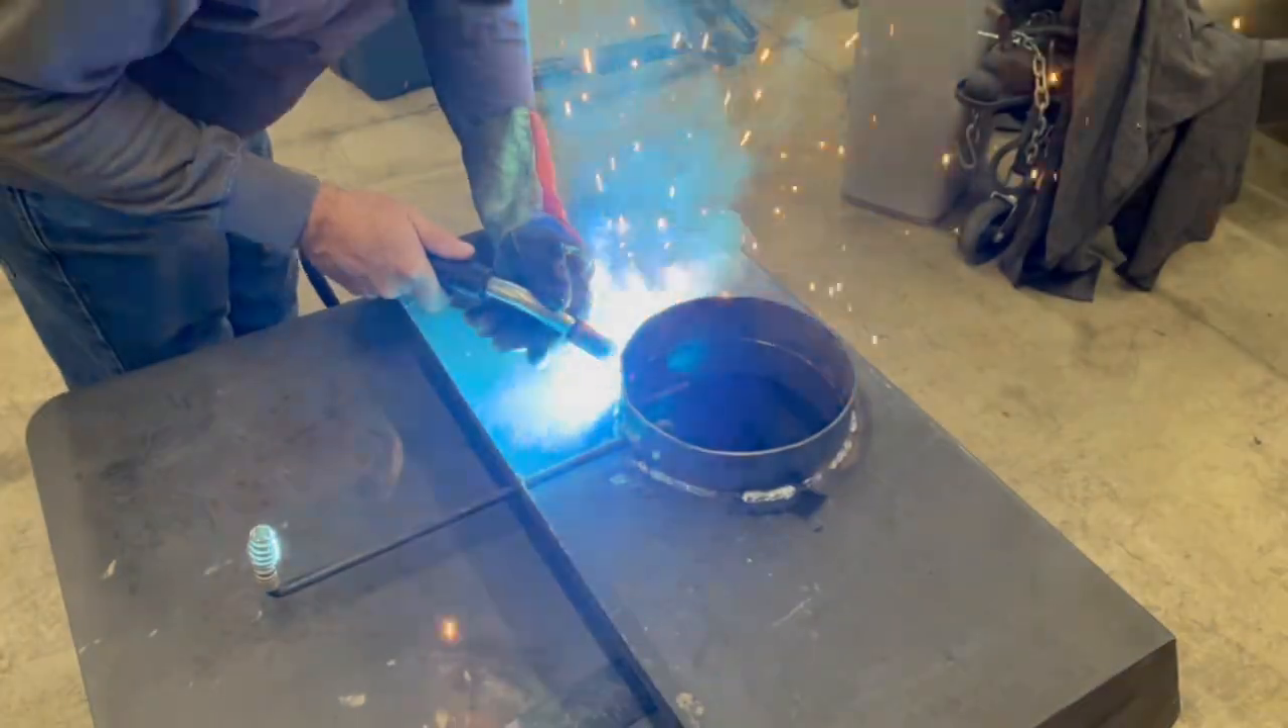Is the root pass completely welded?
No.